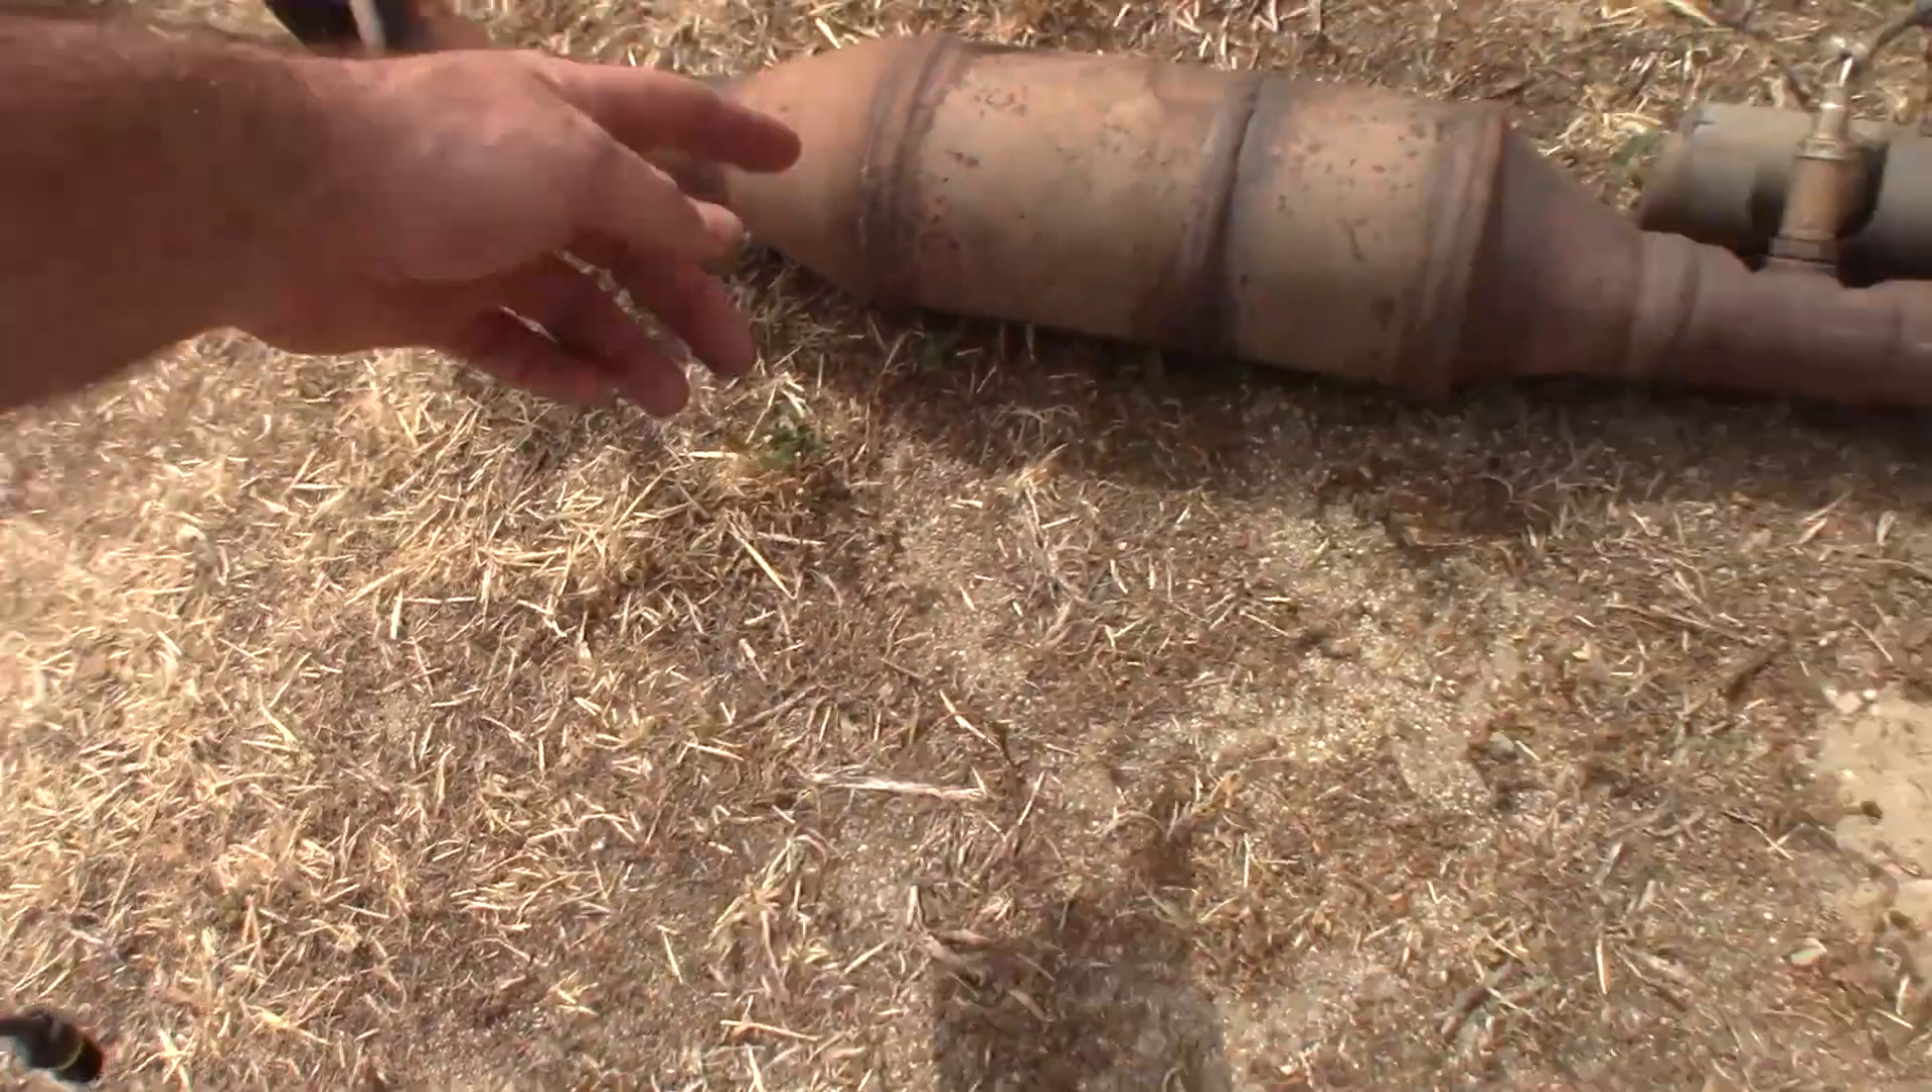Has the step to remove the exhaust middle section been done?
Yes.